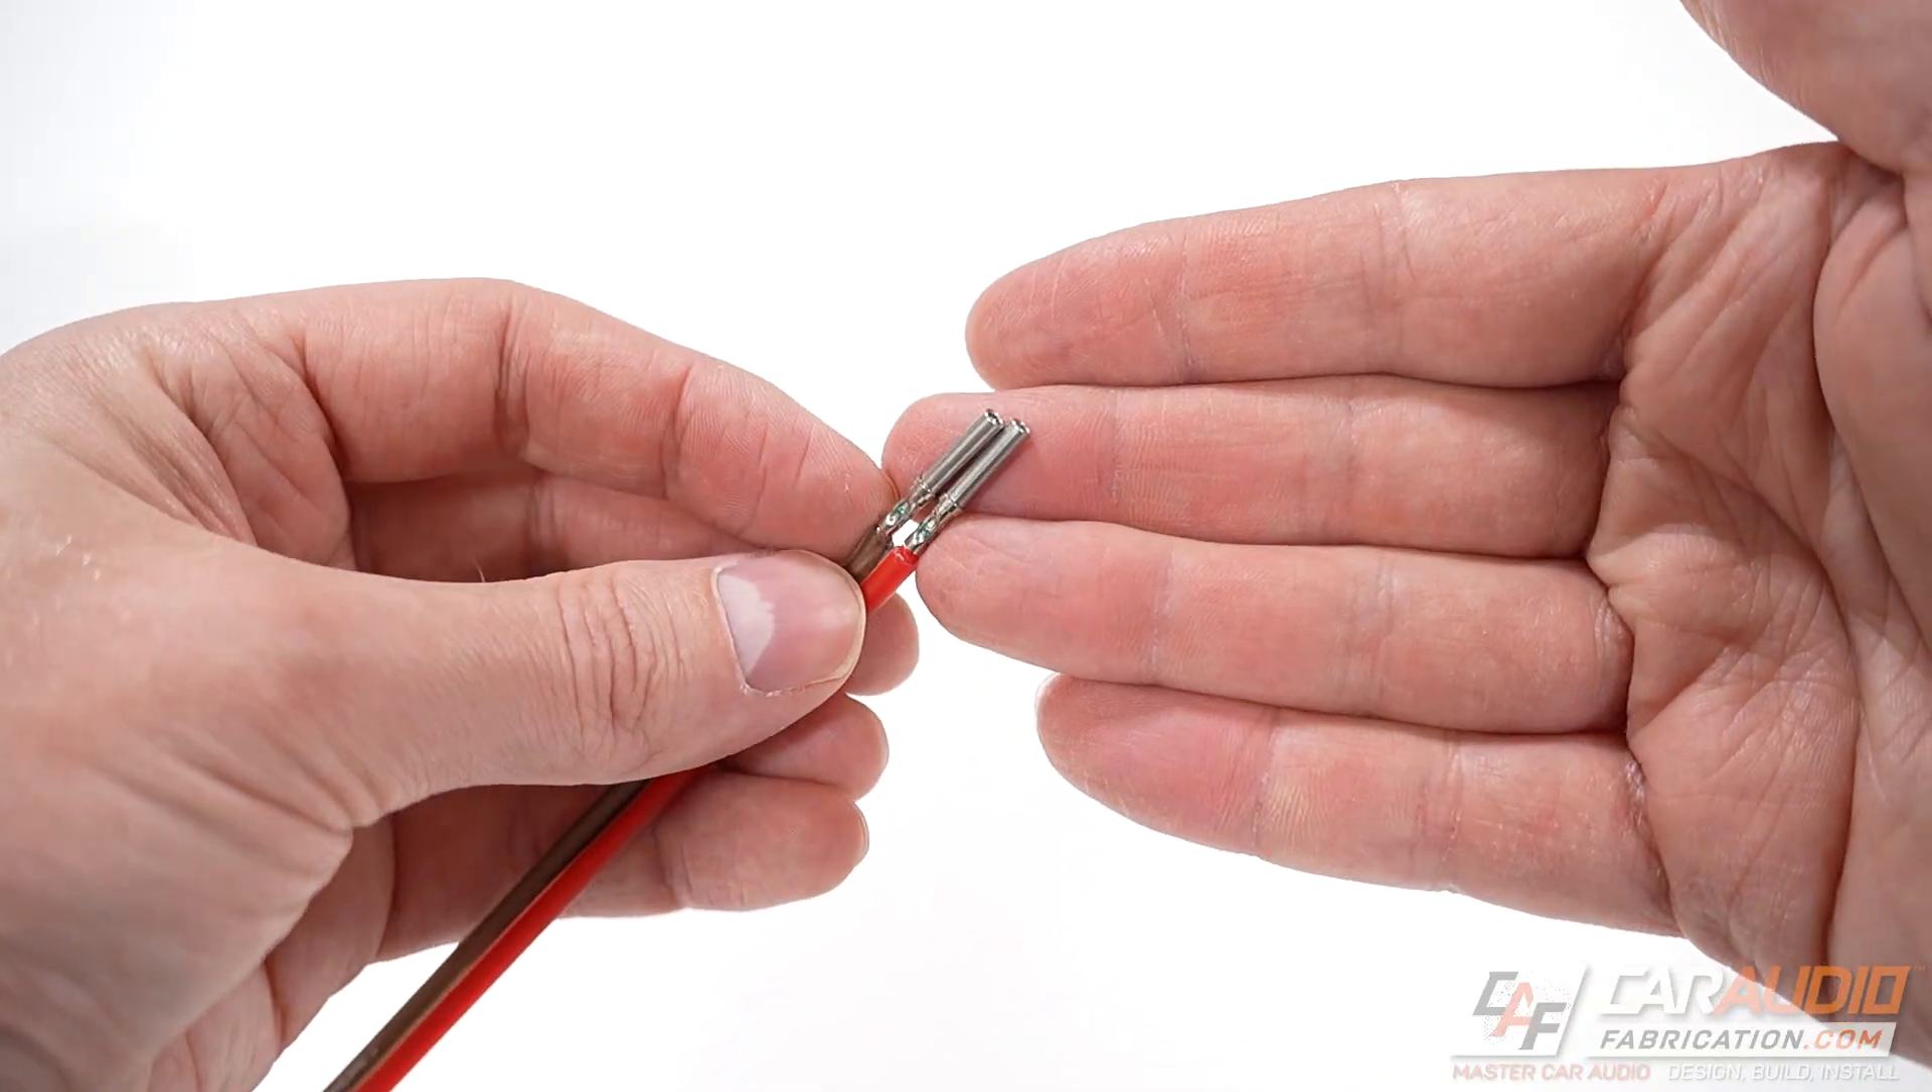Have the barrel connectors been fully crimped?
Yes.